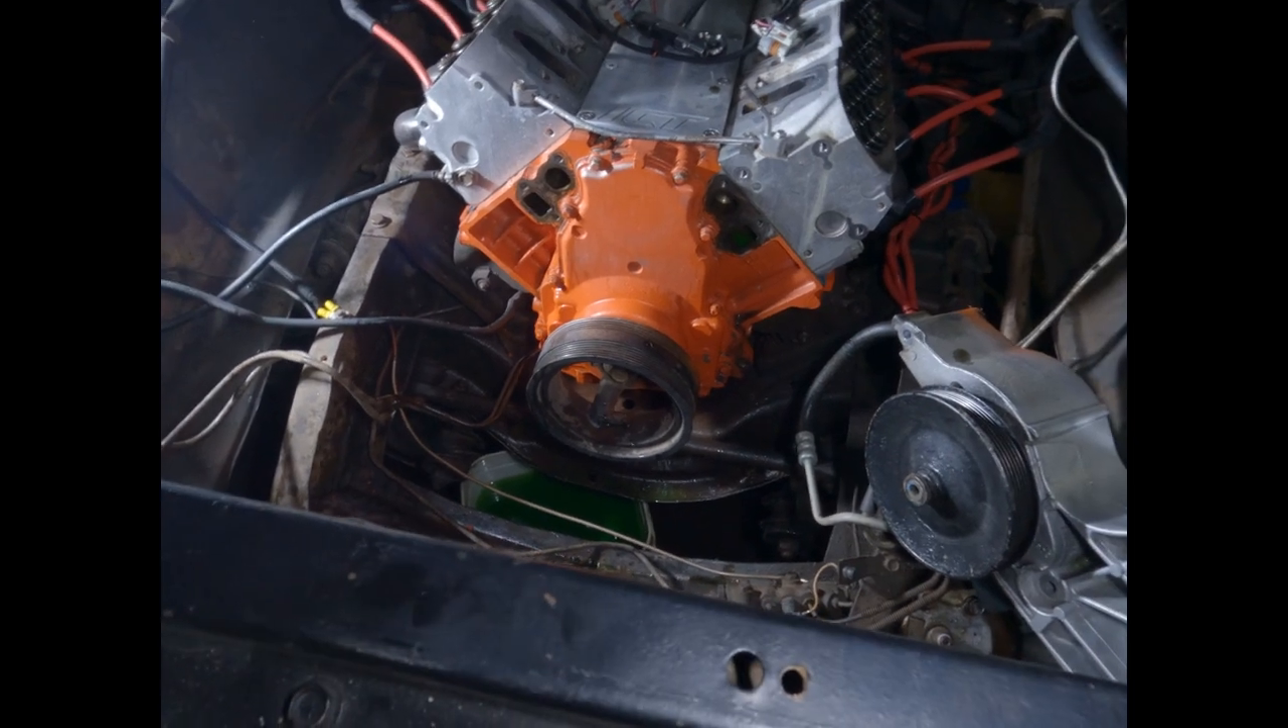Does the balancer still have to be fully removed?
Yes.